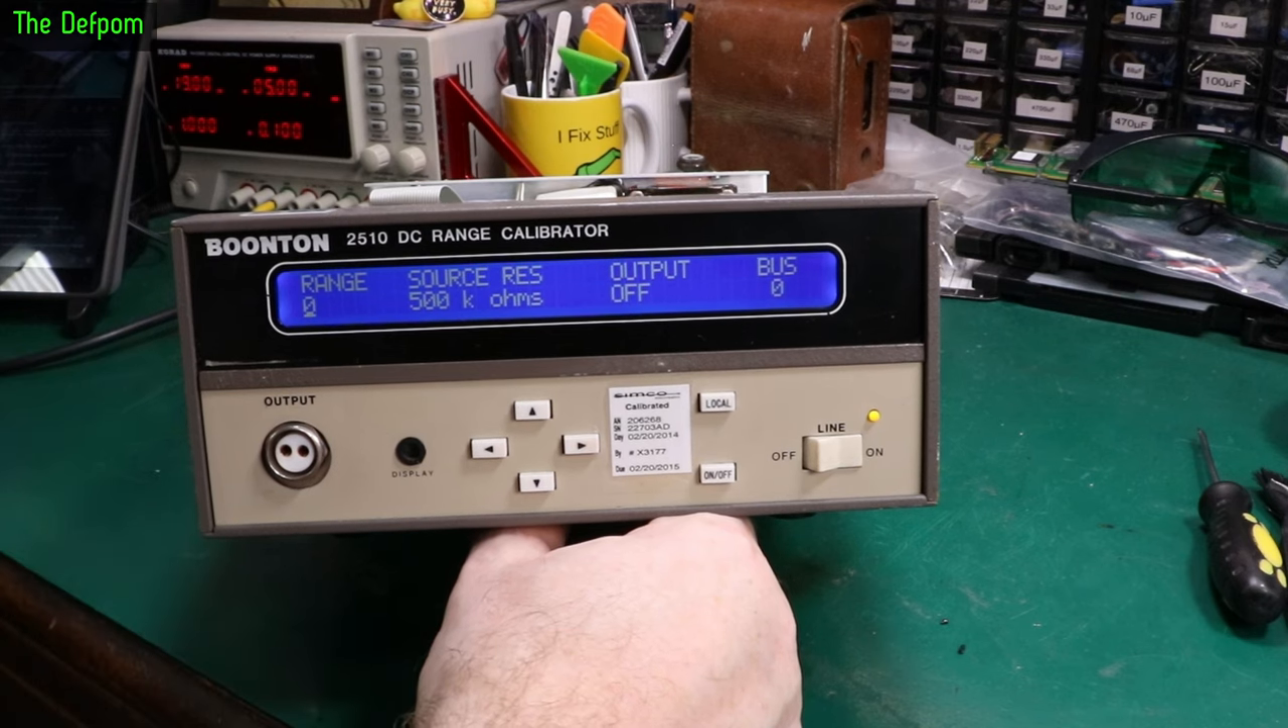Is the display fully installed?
Yes.